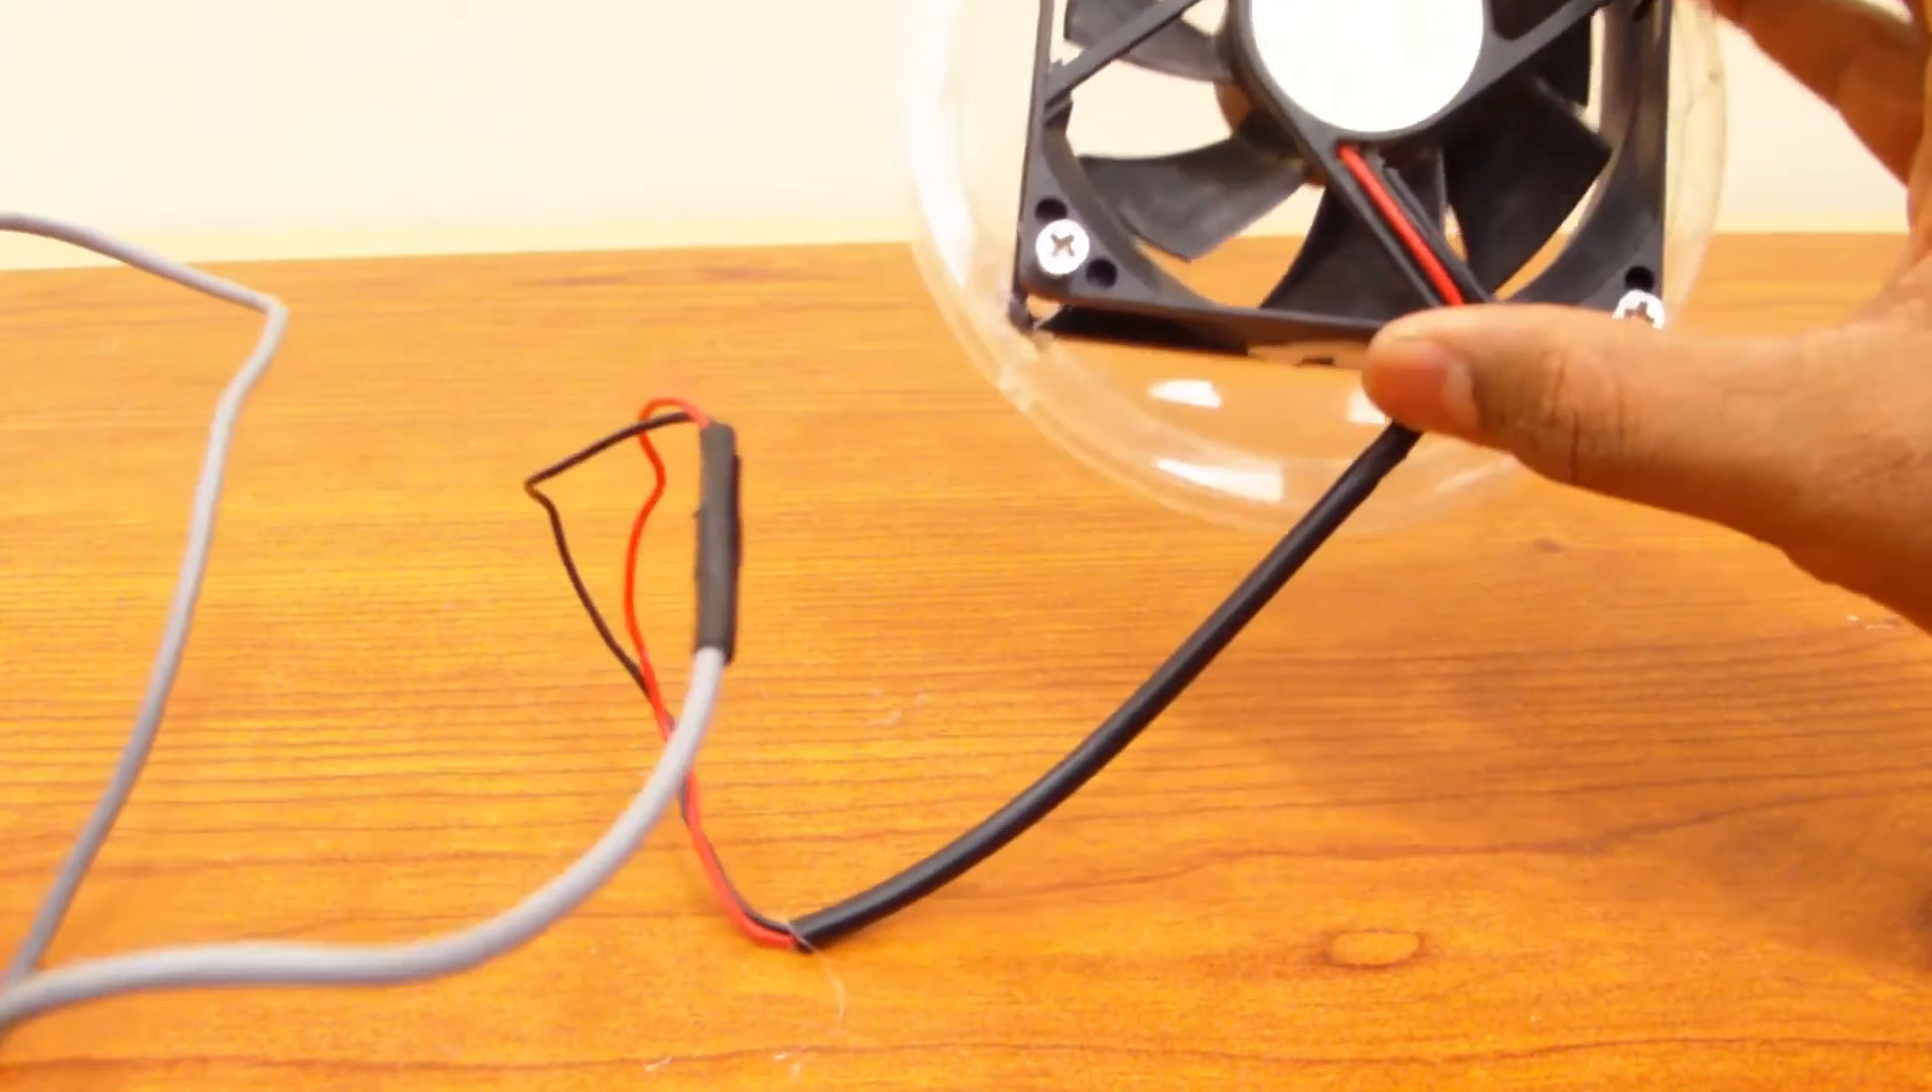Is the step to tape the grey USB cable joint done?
Yes.